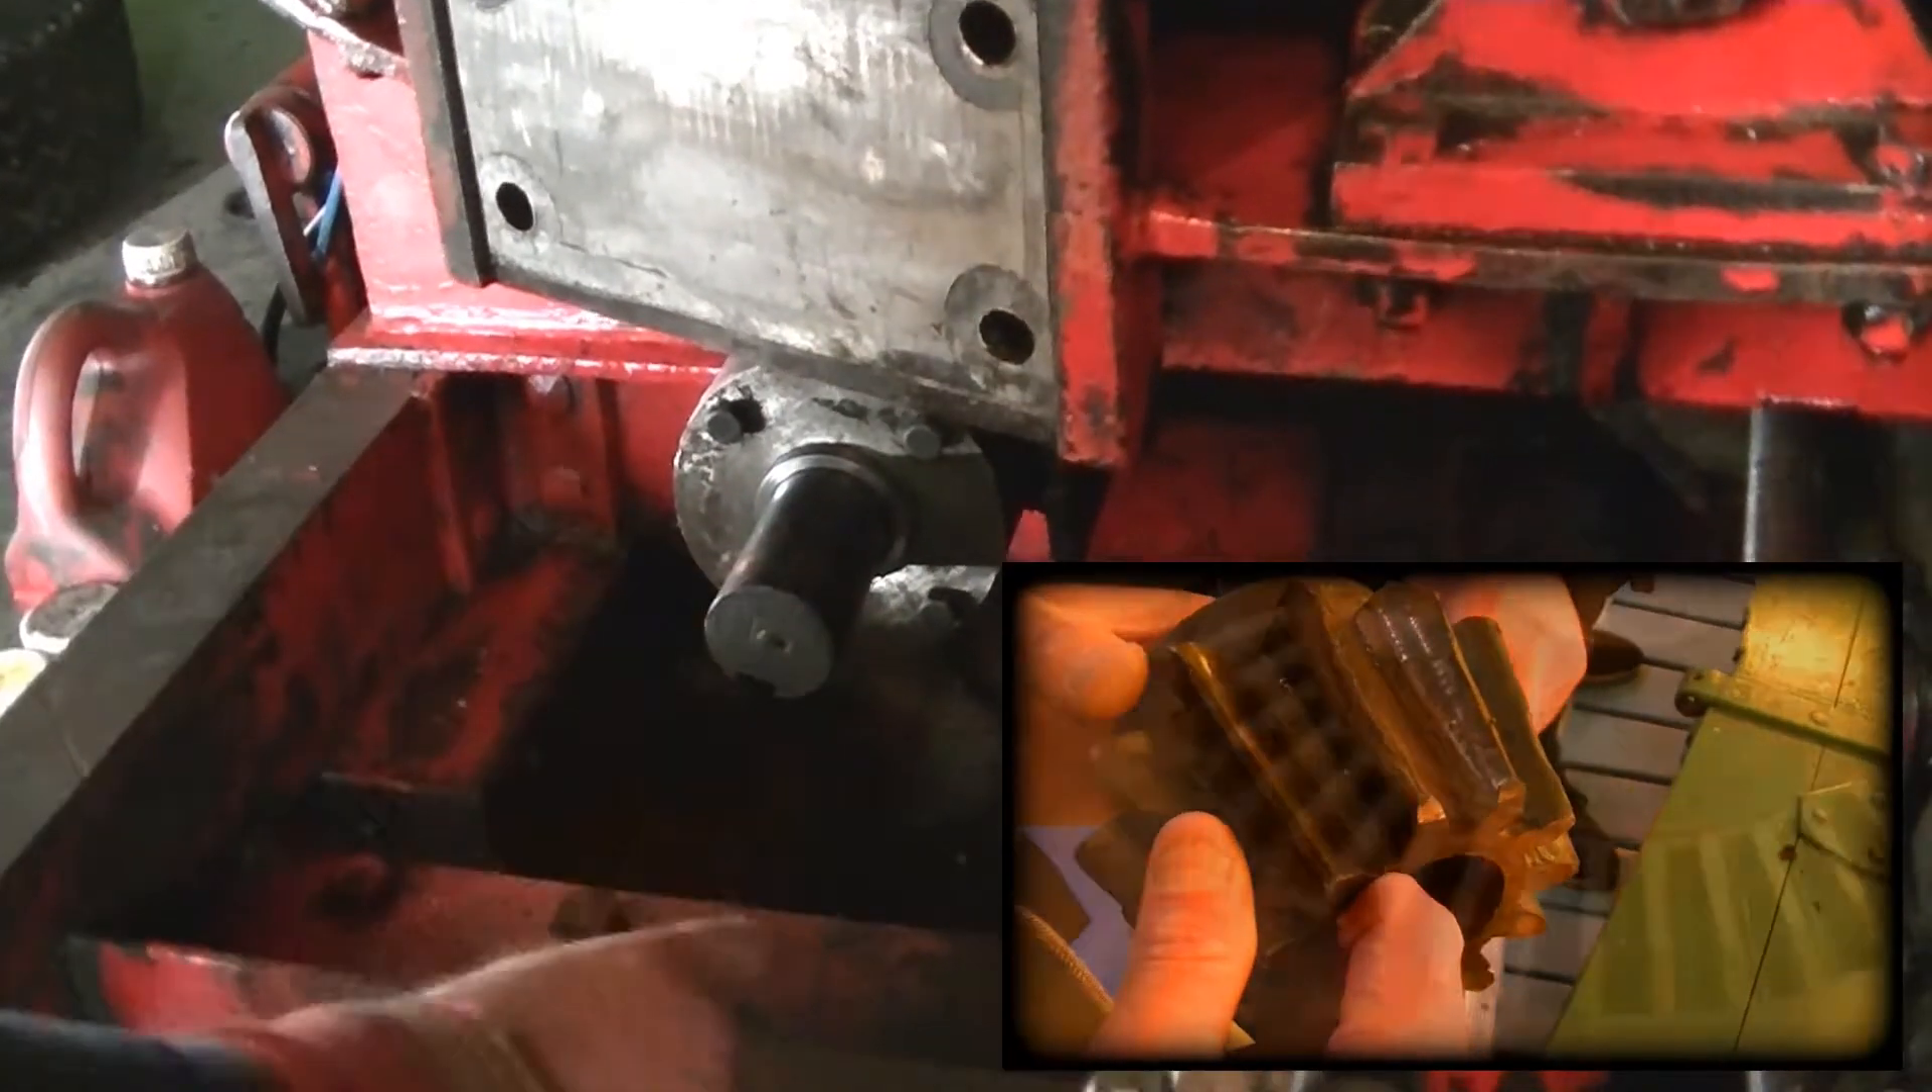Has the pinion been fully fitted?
No.